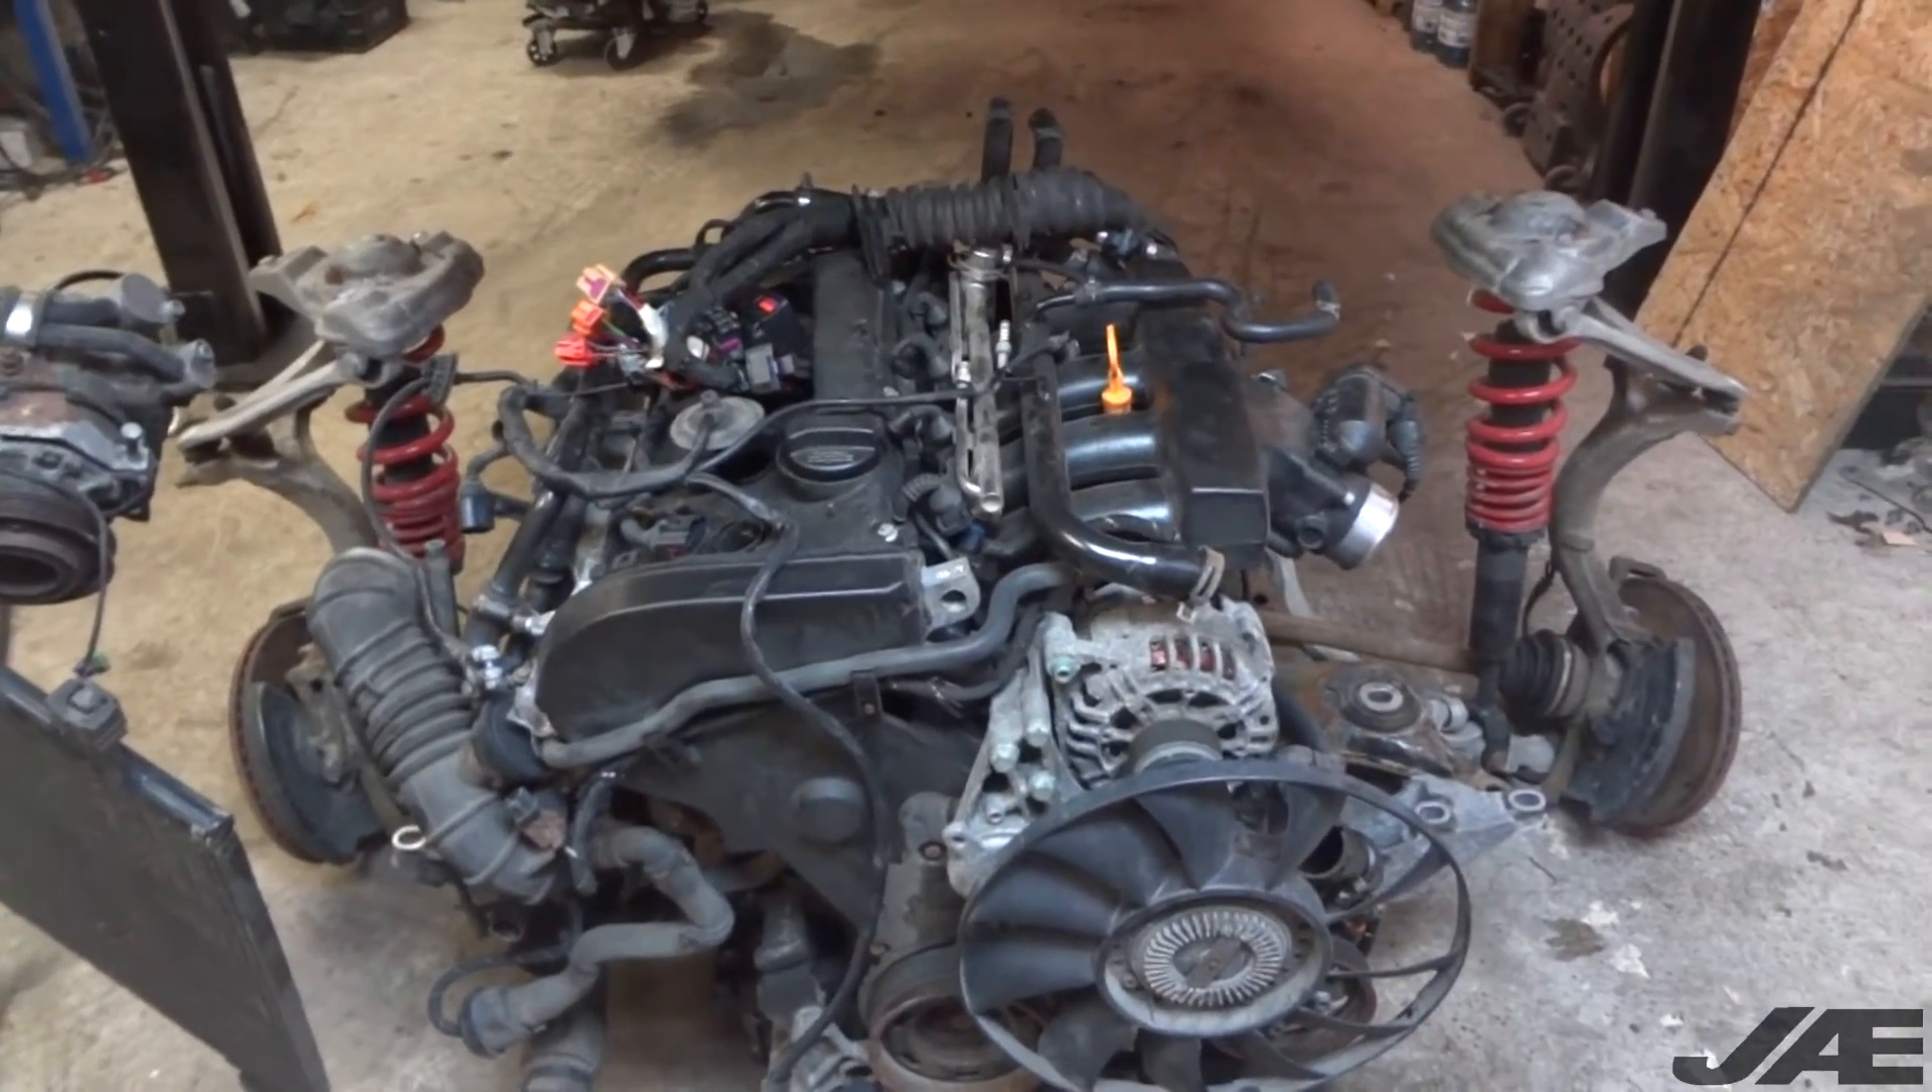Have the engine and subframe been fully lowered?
Yes.